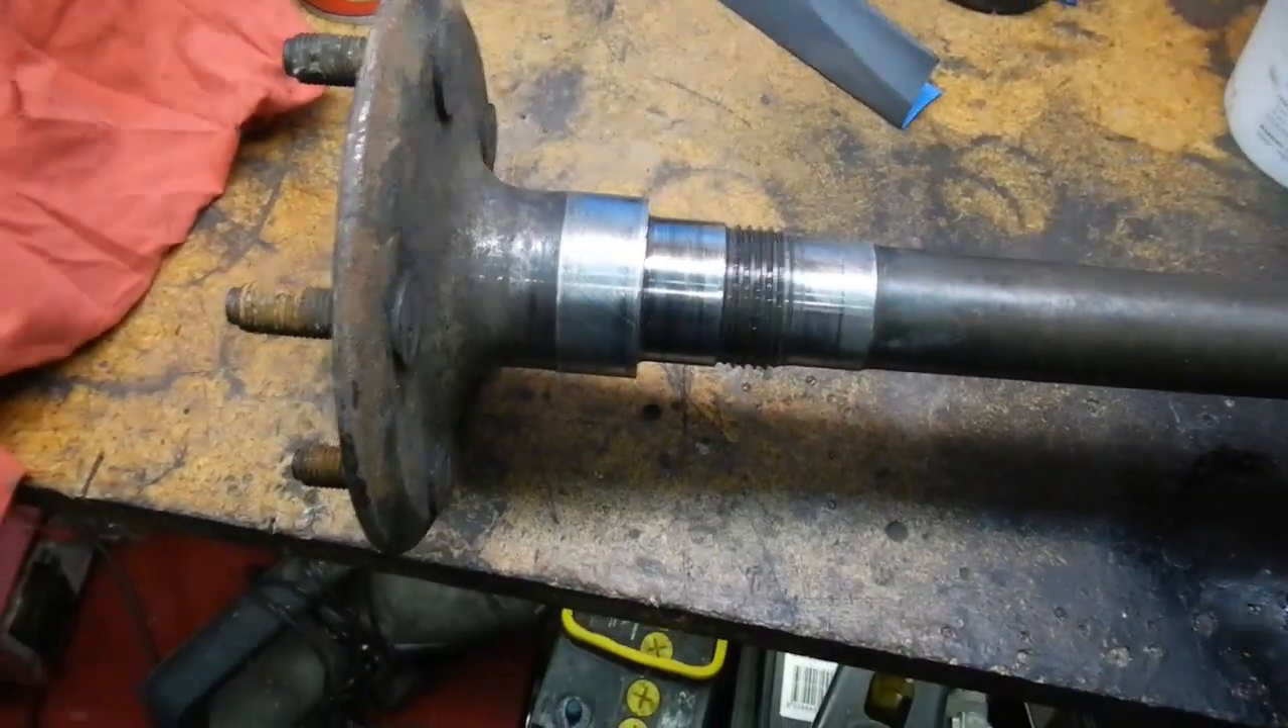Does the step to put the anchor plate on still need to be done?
Yes.